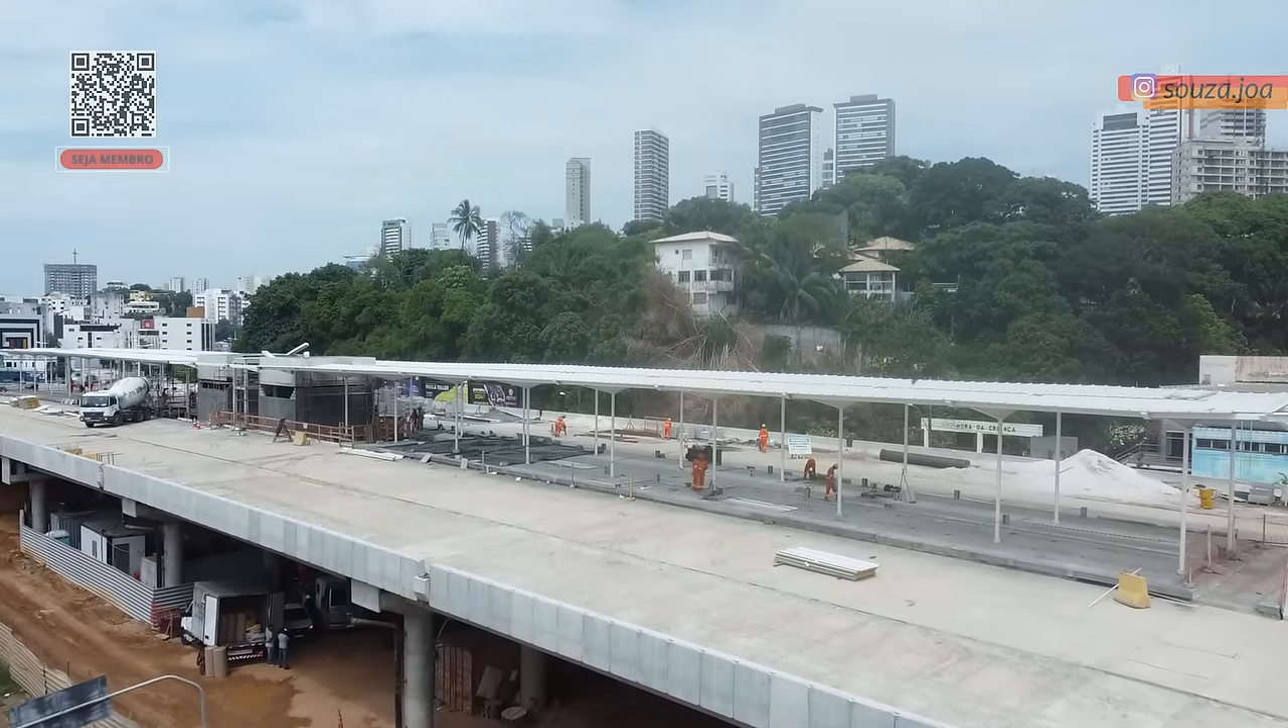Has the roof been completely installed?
Yes.